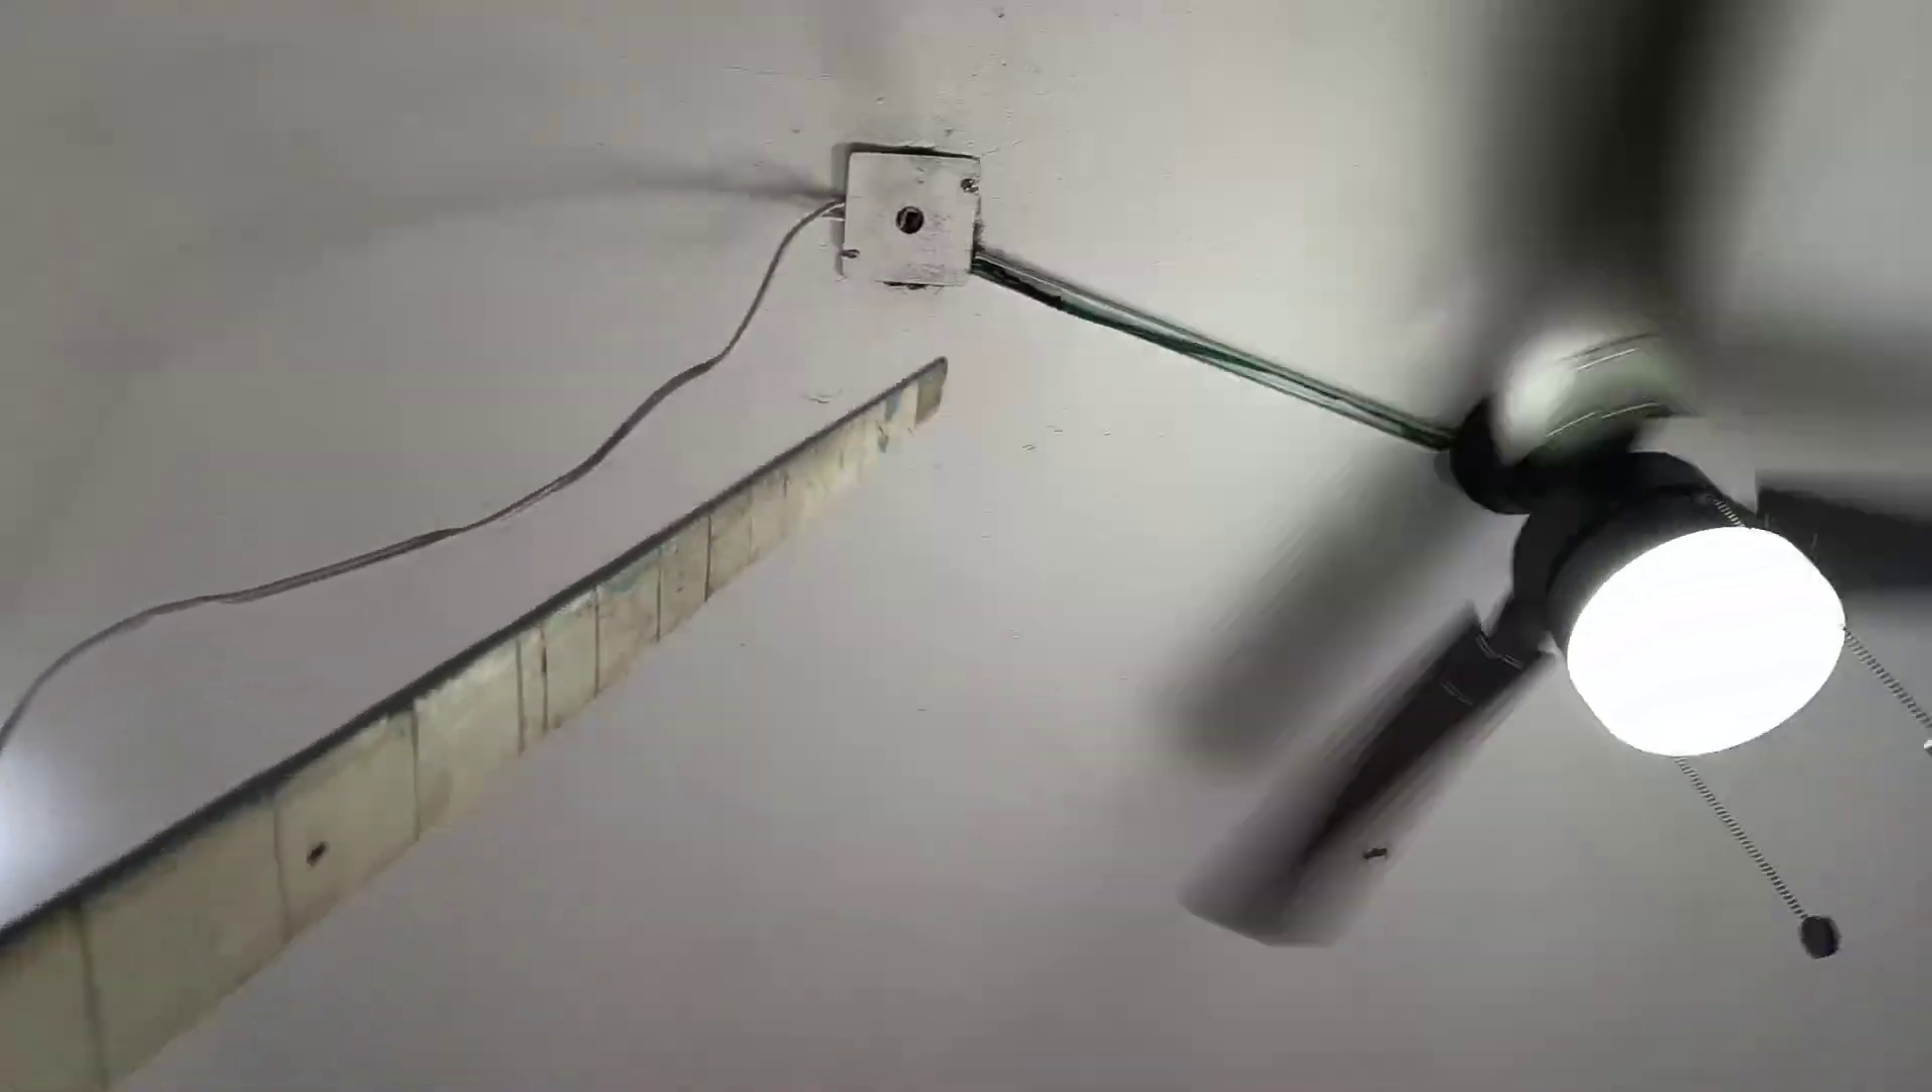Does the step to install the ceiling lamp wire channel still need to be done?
Yes.